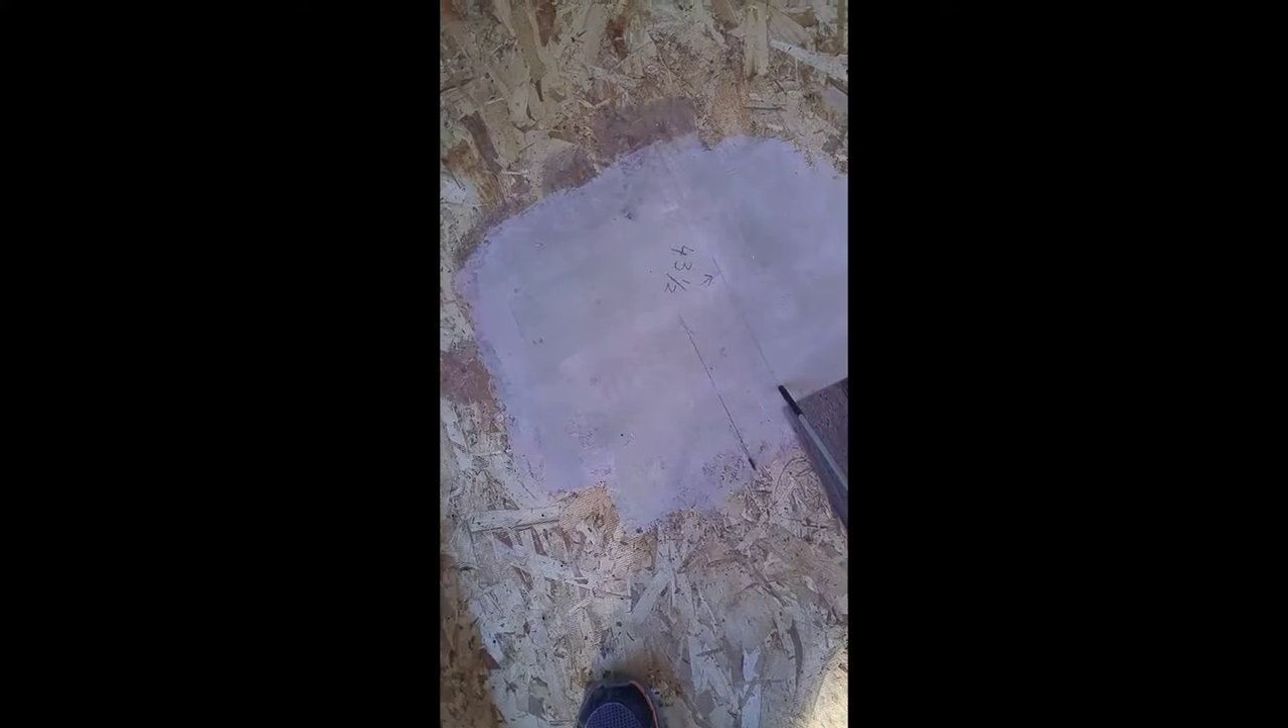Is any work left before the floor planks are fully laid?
Yes.